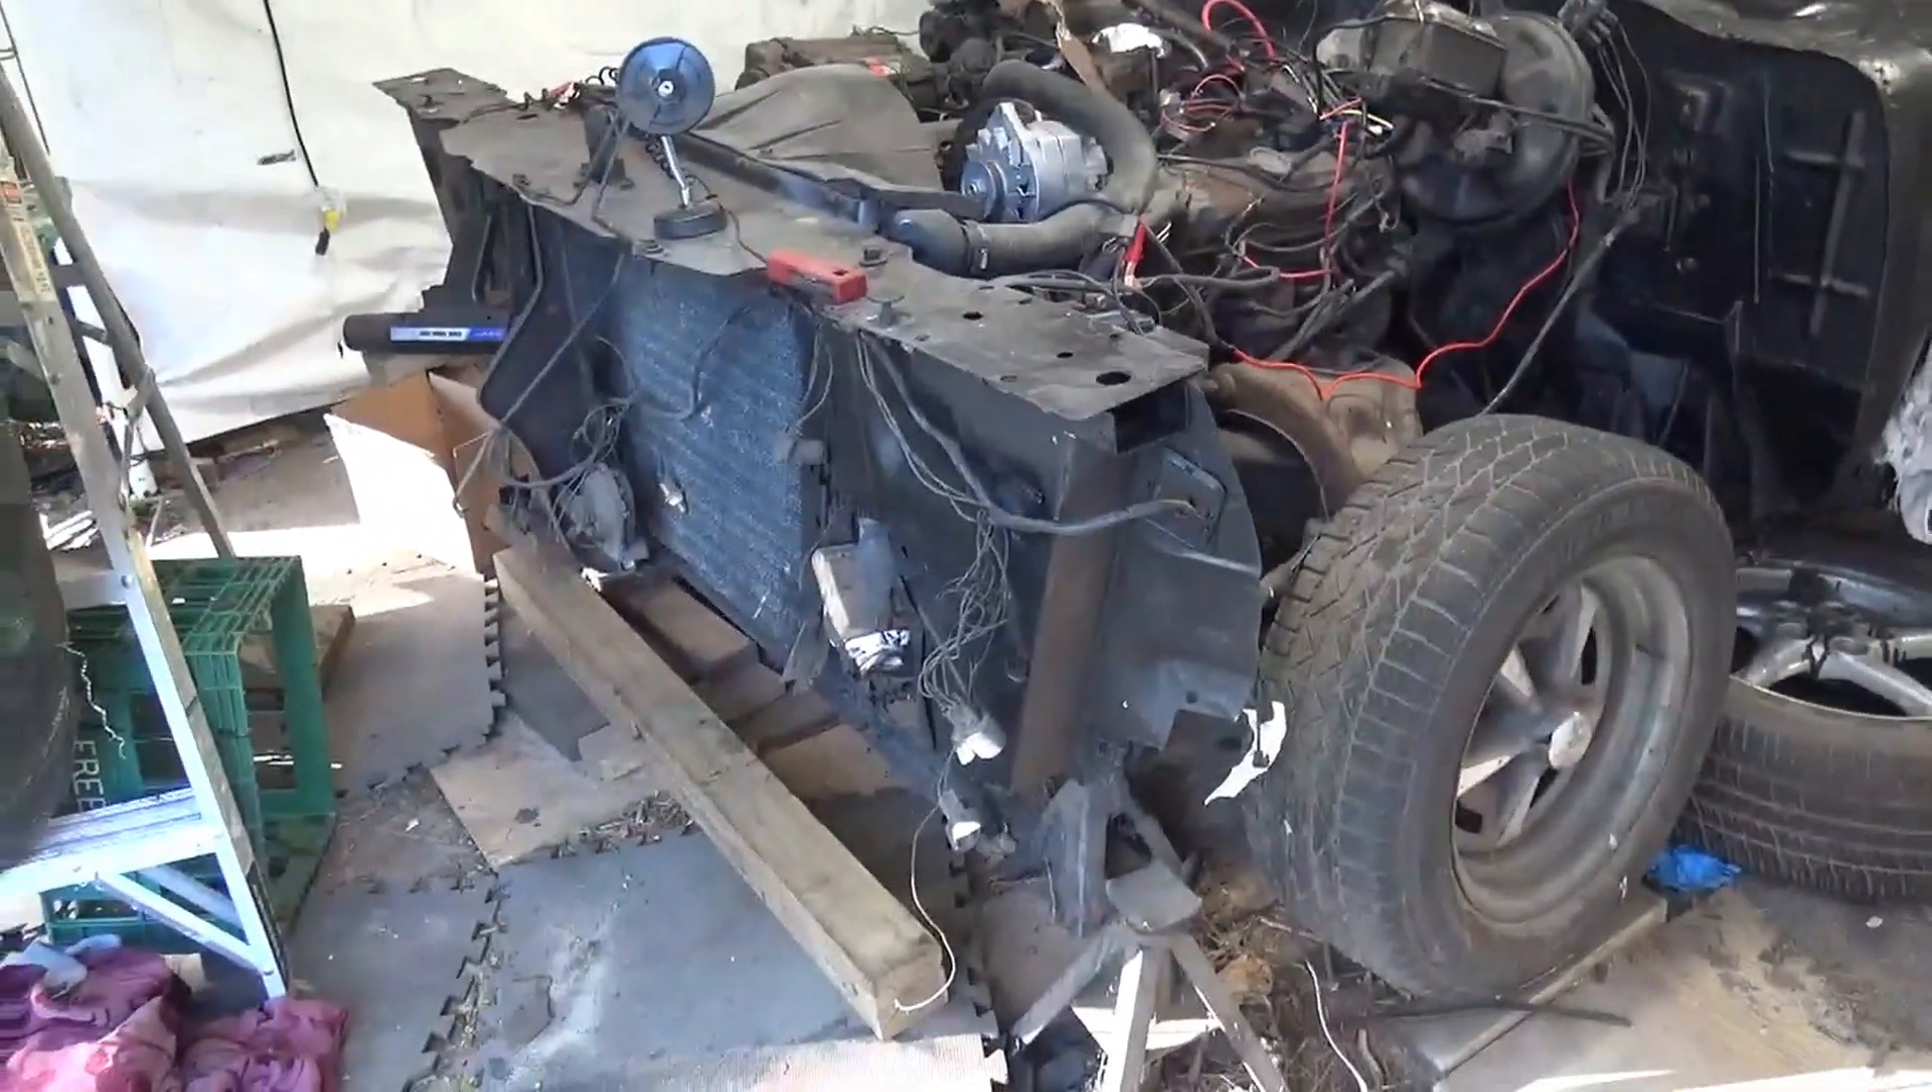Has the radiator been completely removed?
No.